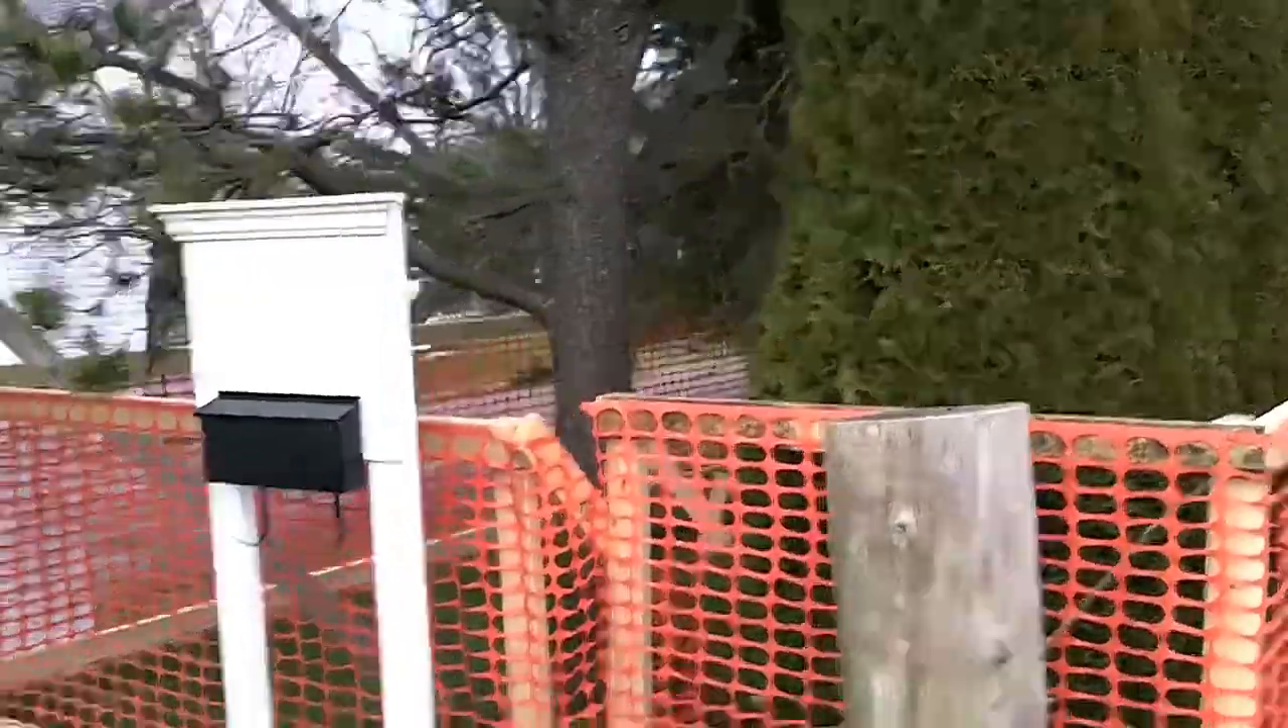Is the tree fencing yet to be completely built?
No.